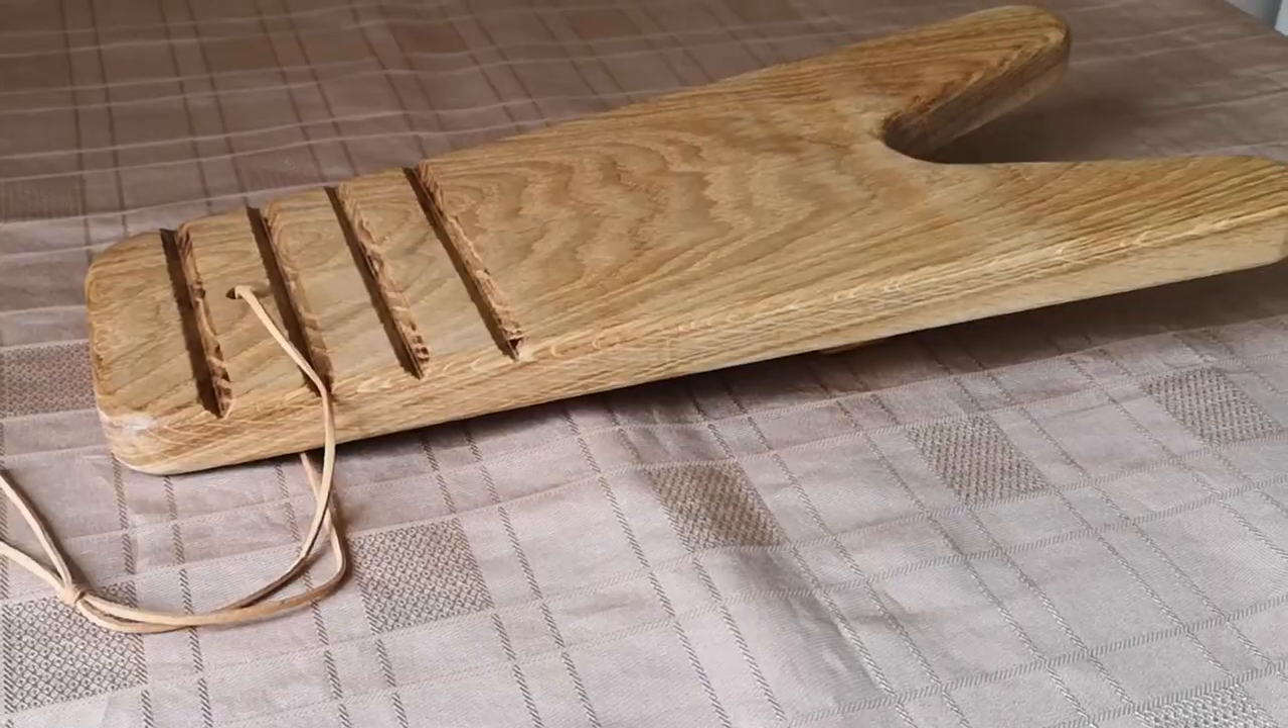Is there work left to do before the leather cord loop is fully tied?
No.